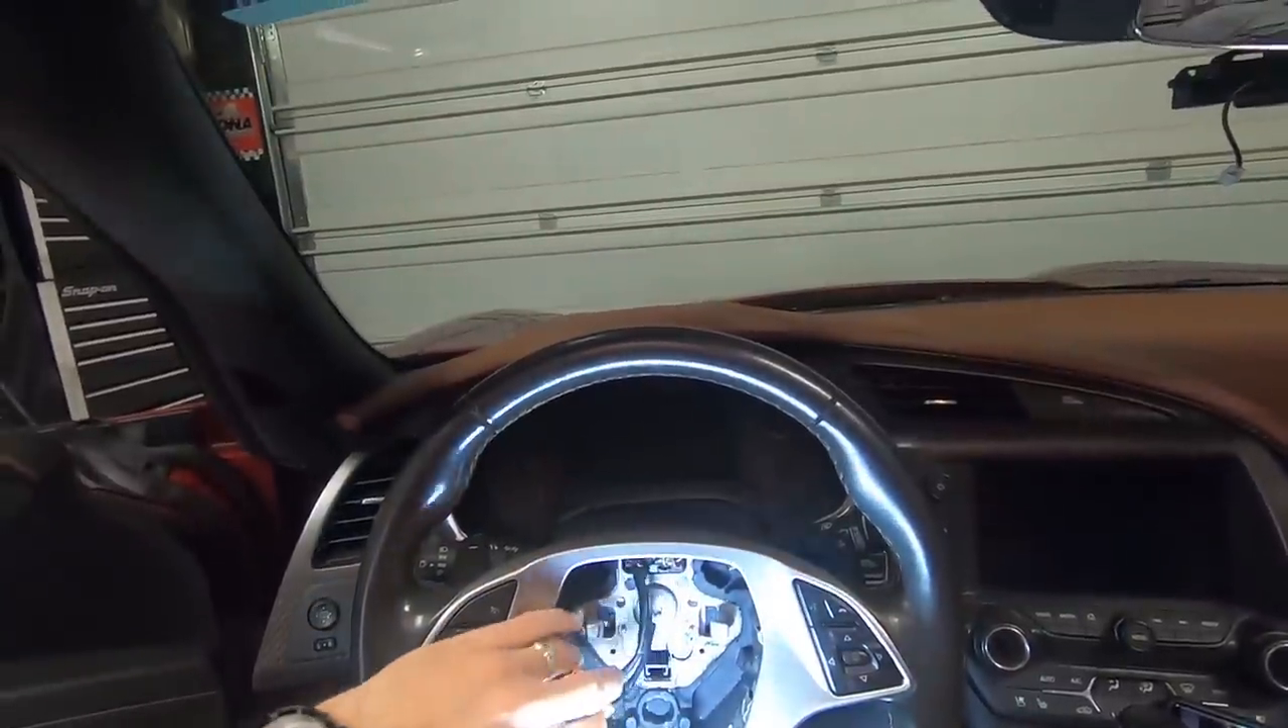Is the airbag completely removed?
Yes.